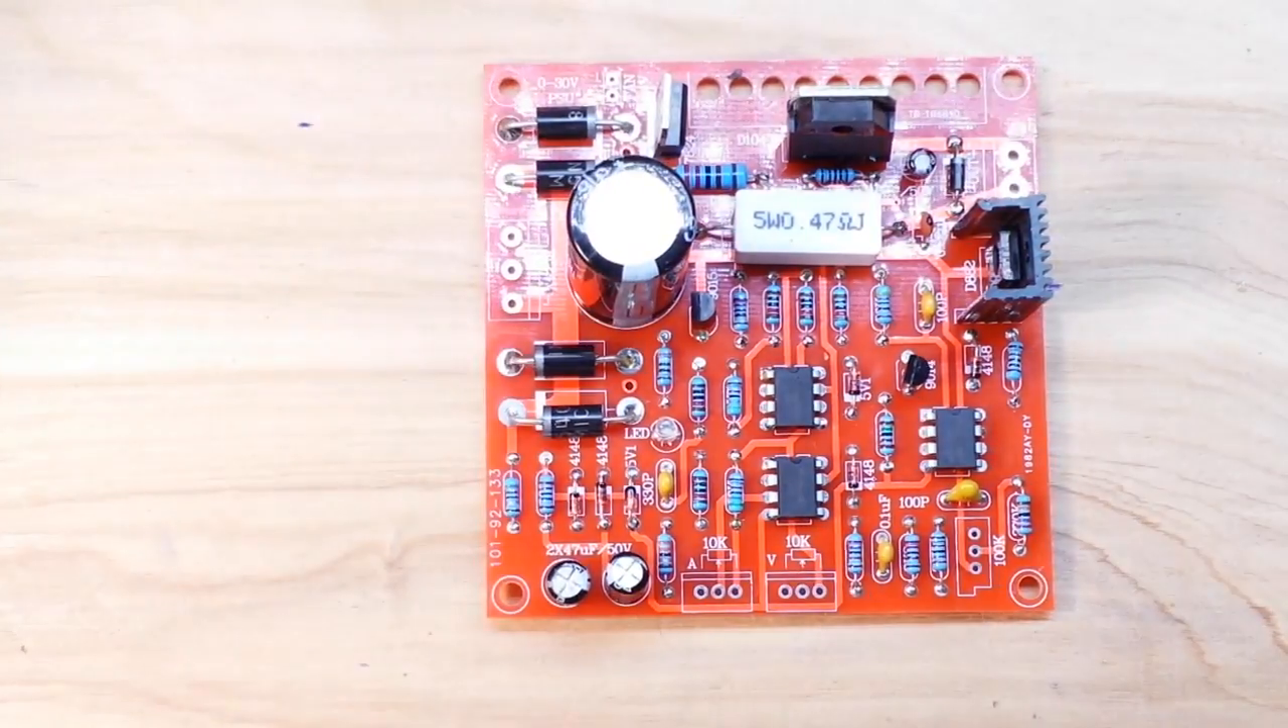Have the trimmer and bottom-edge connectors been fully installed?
No.